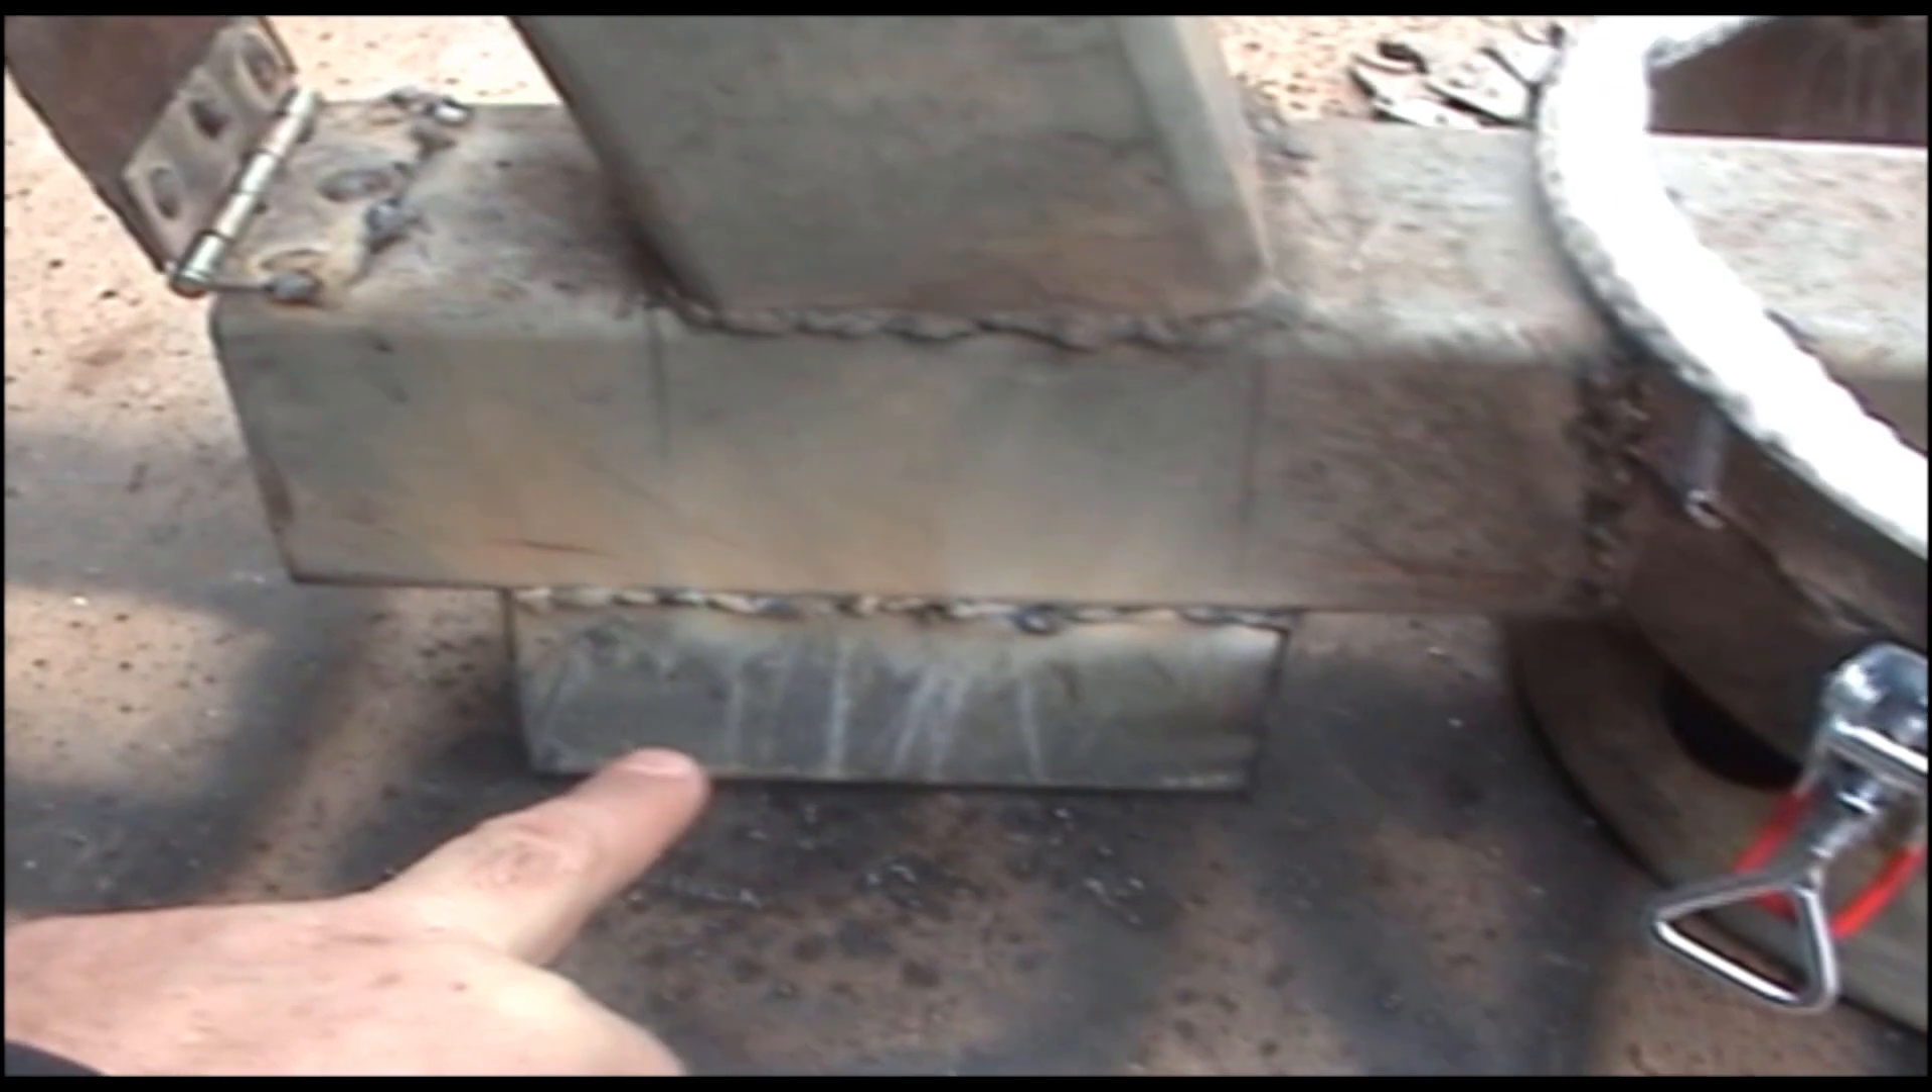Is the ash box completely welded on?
Yes.